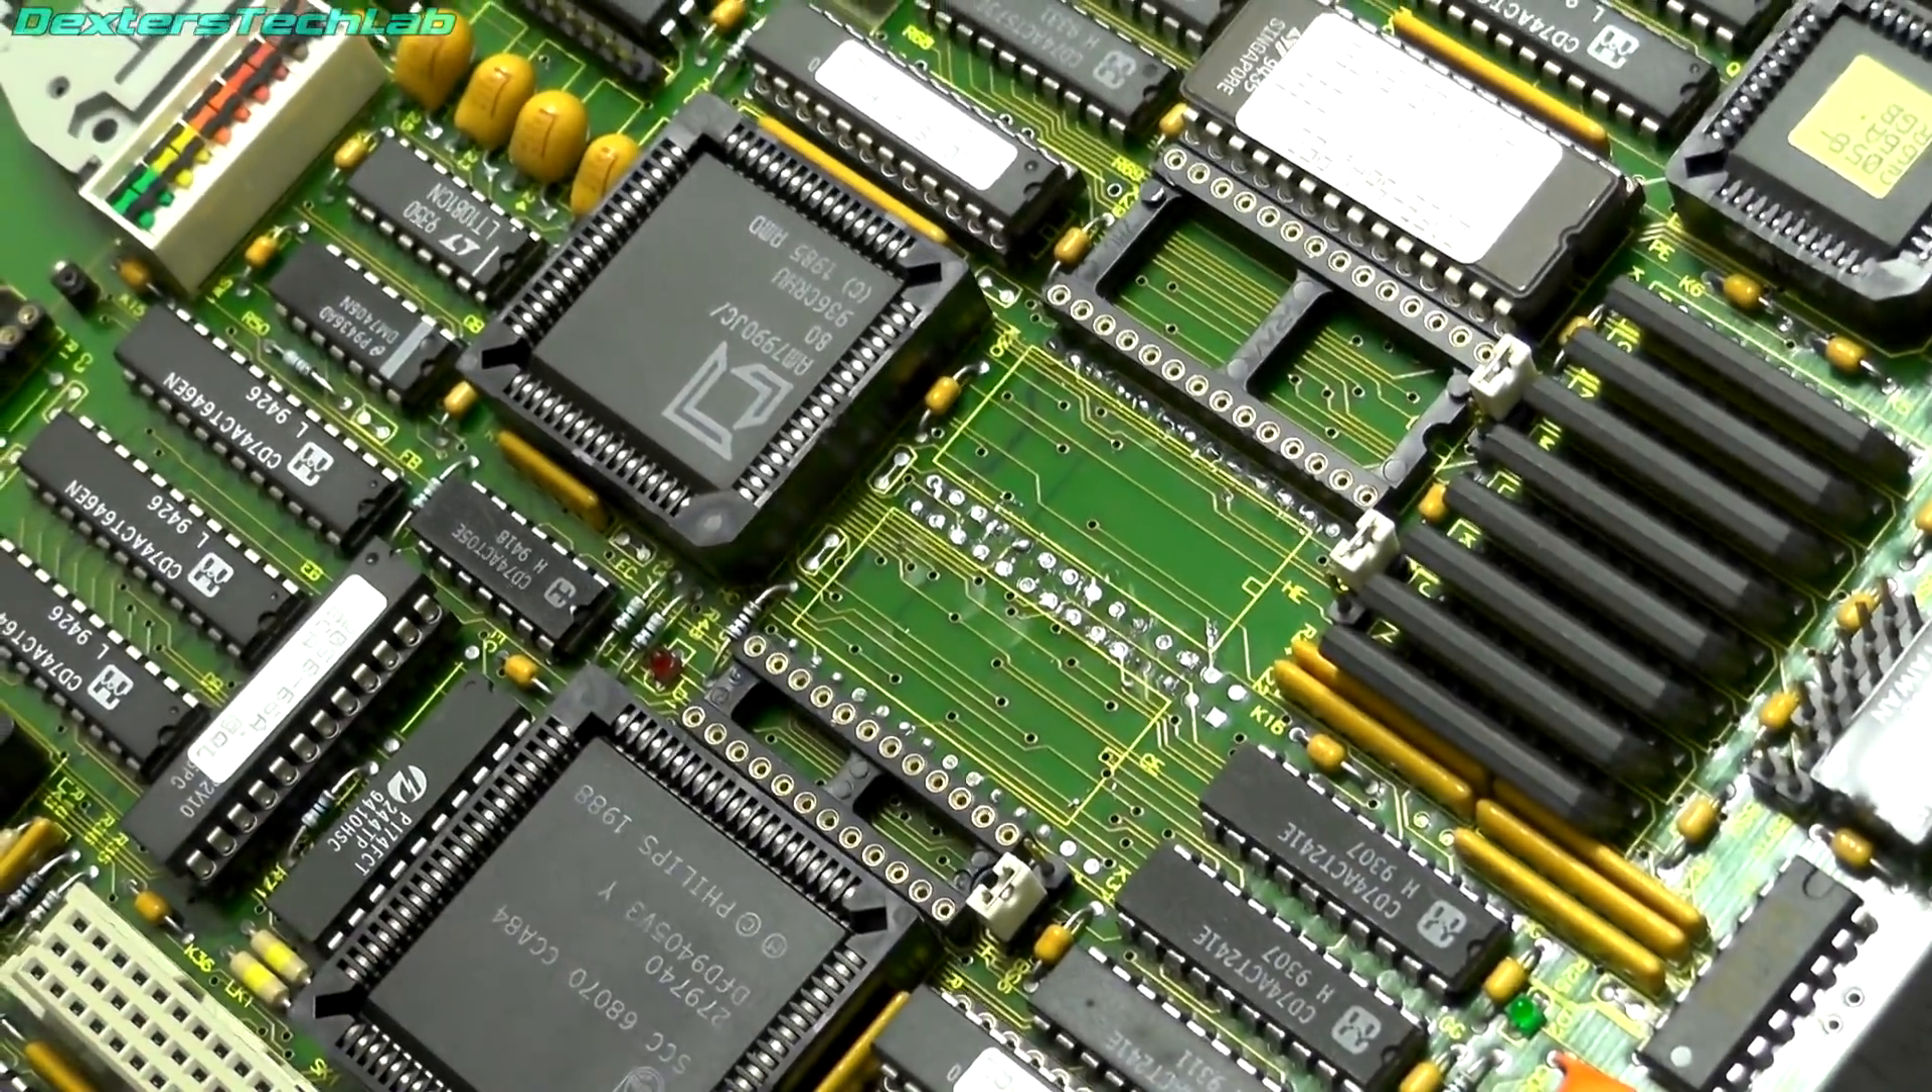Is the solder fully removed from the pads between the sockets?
No.